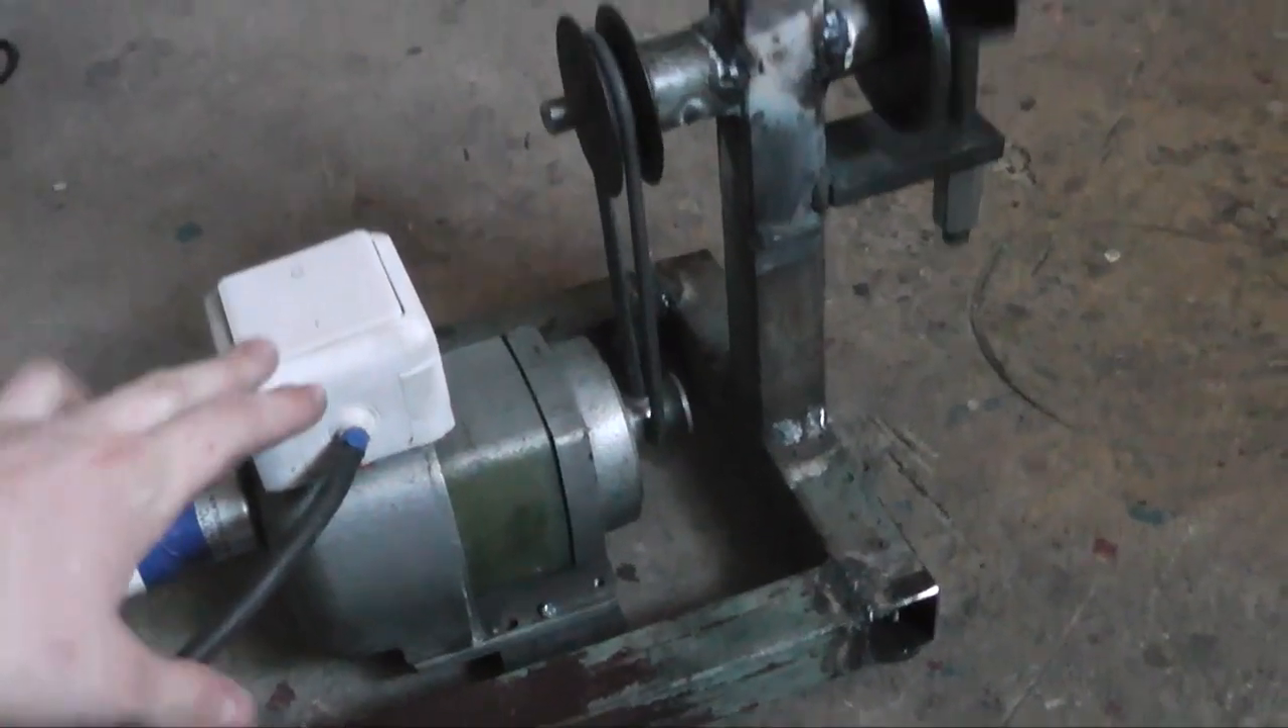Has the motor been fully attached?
Yes.